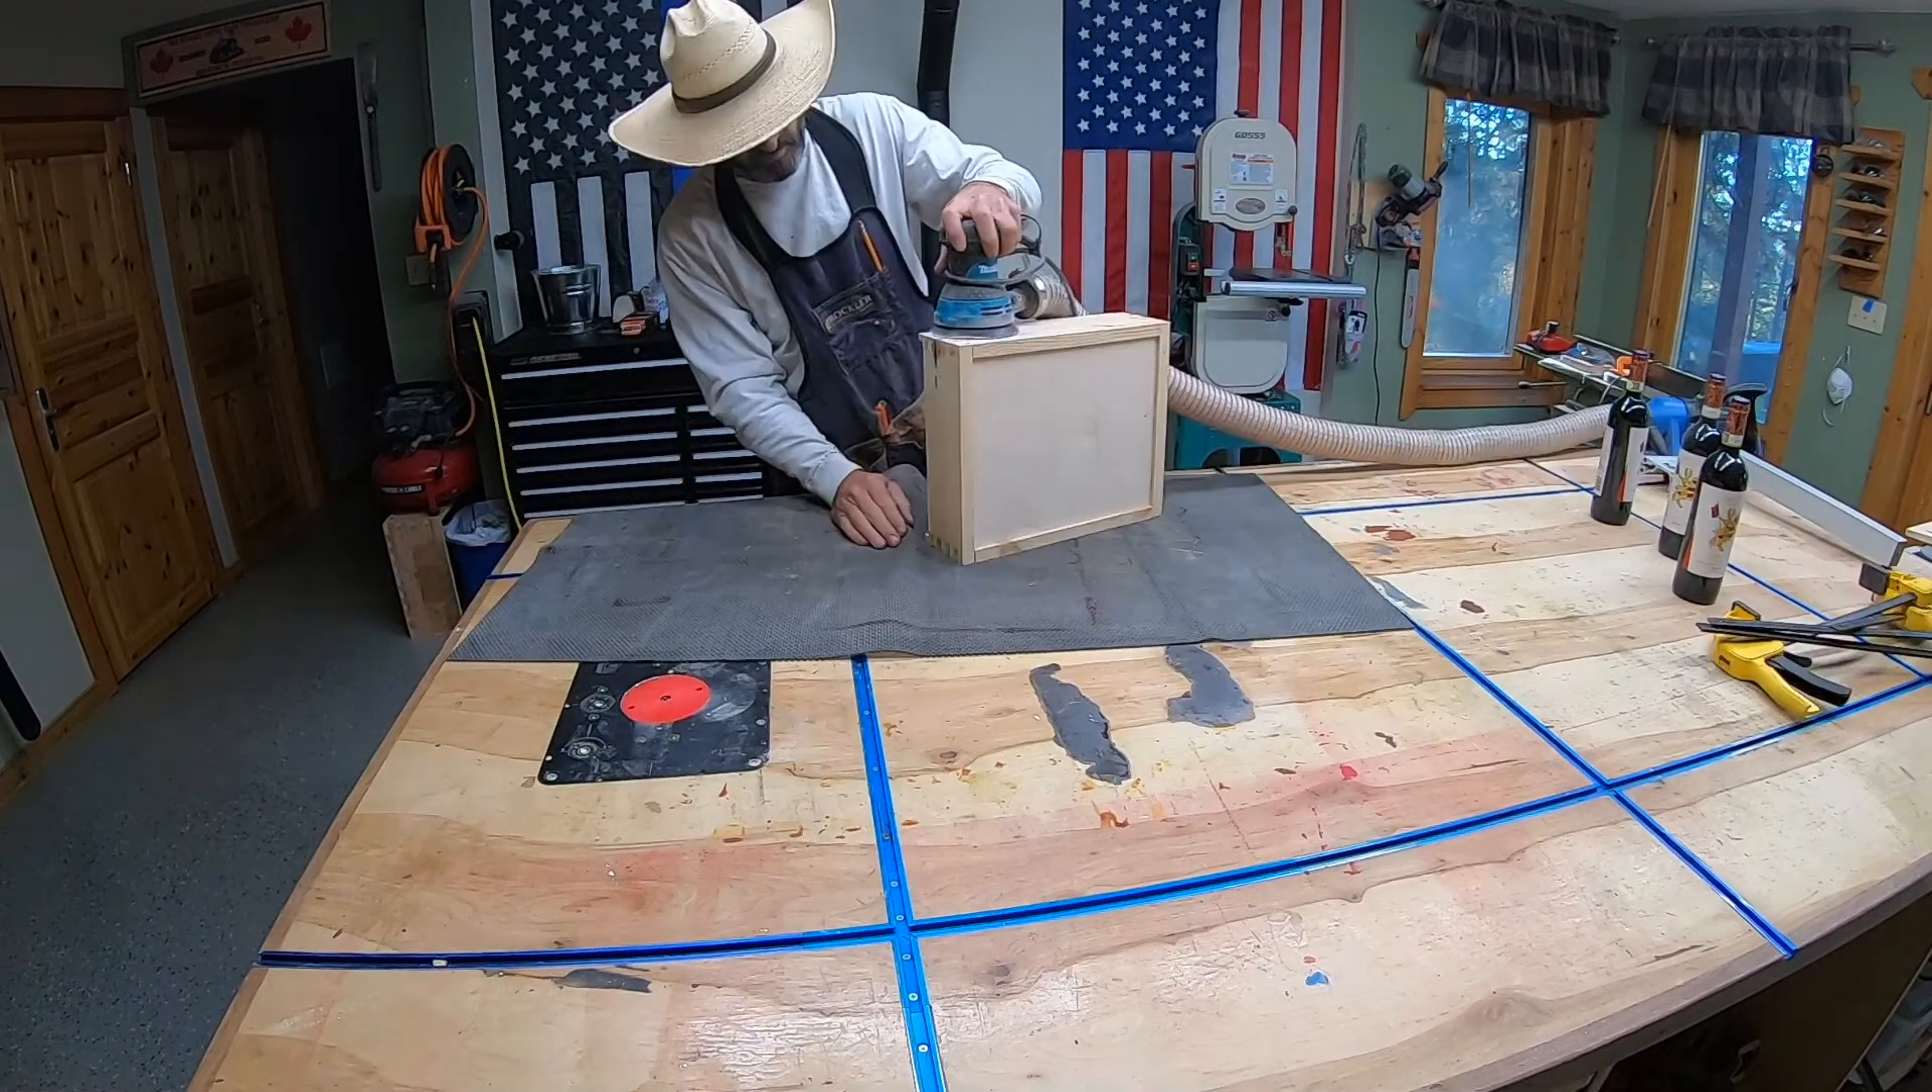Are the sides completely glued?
Yes.